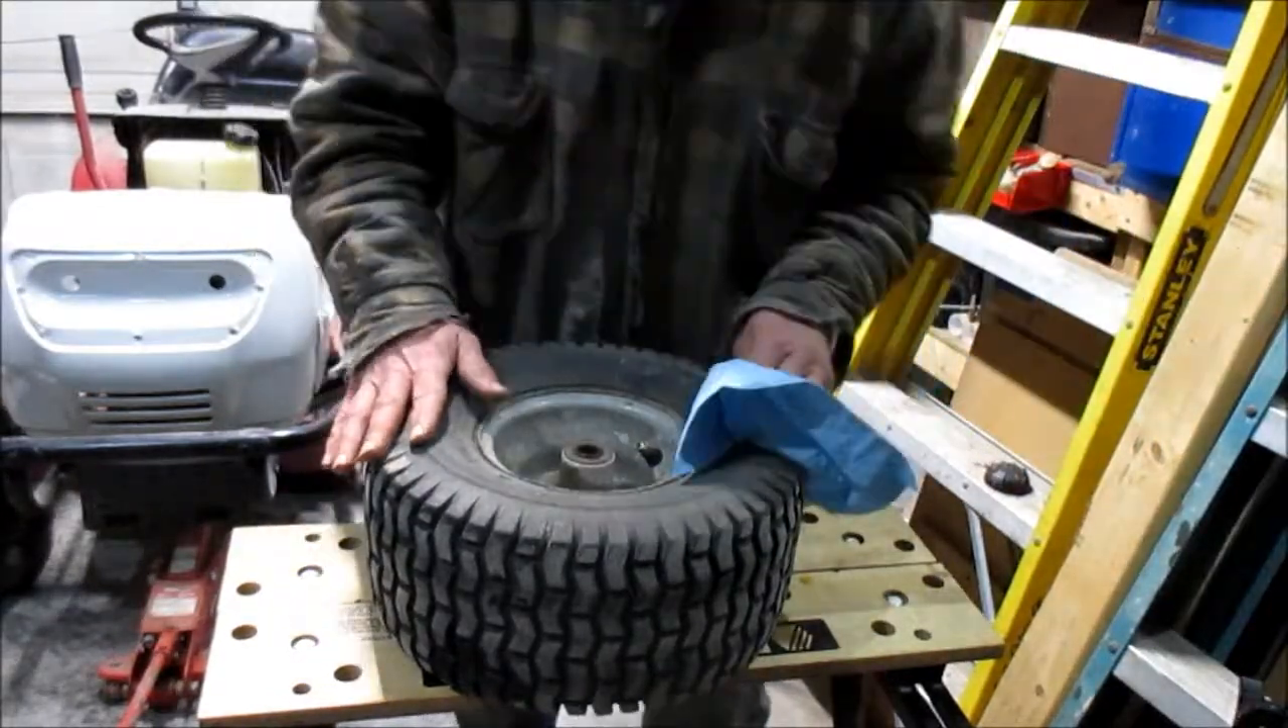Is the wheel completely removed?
Yes.